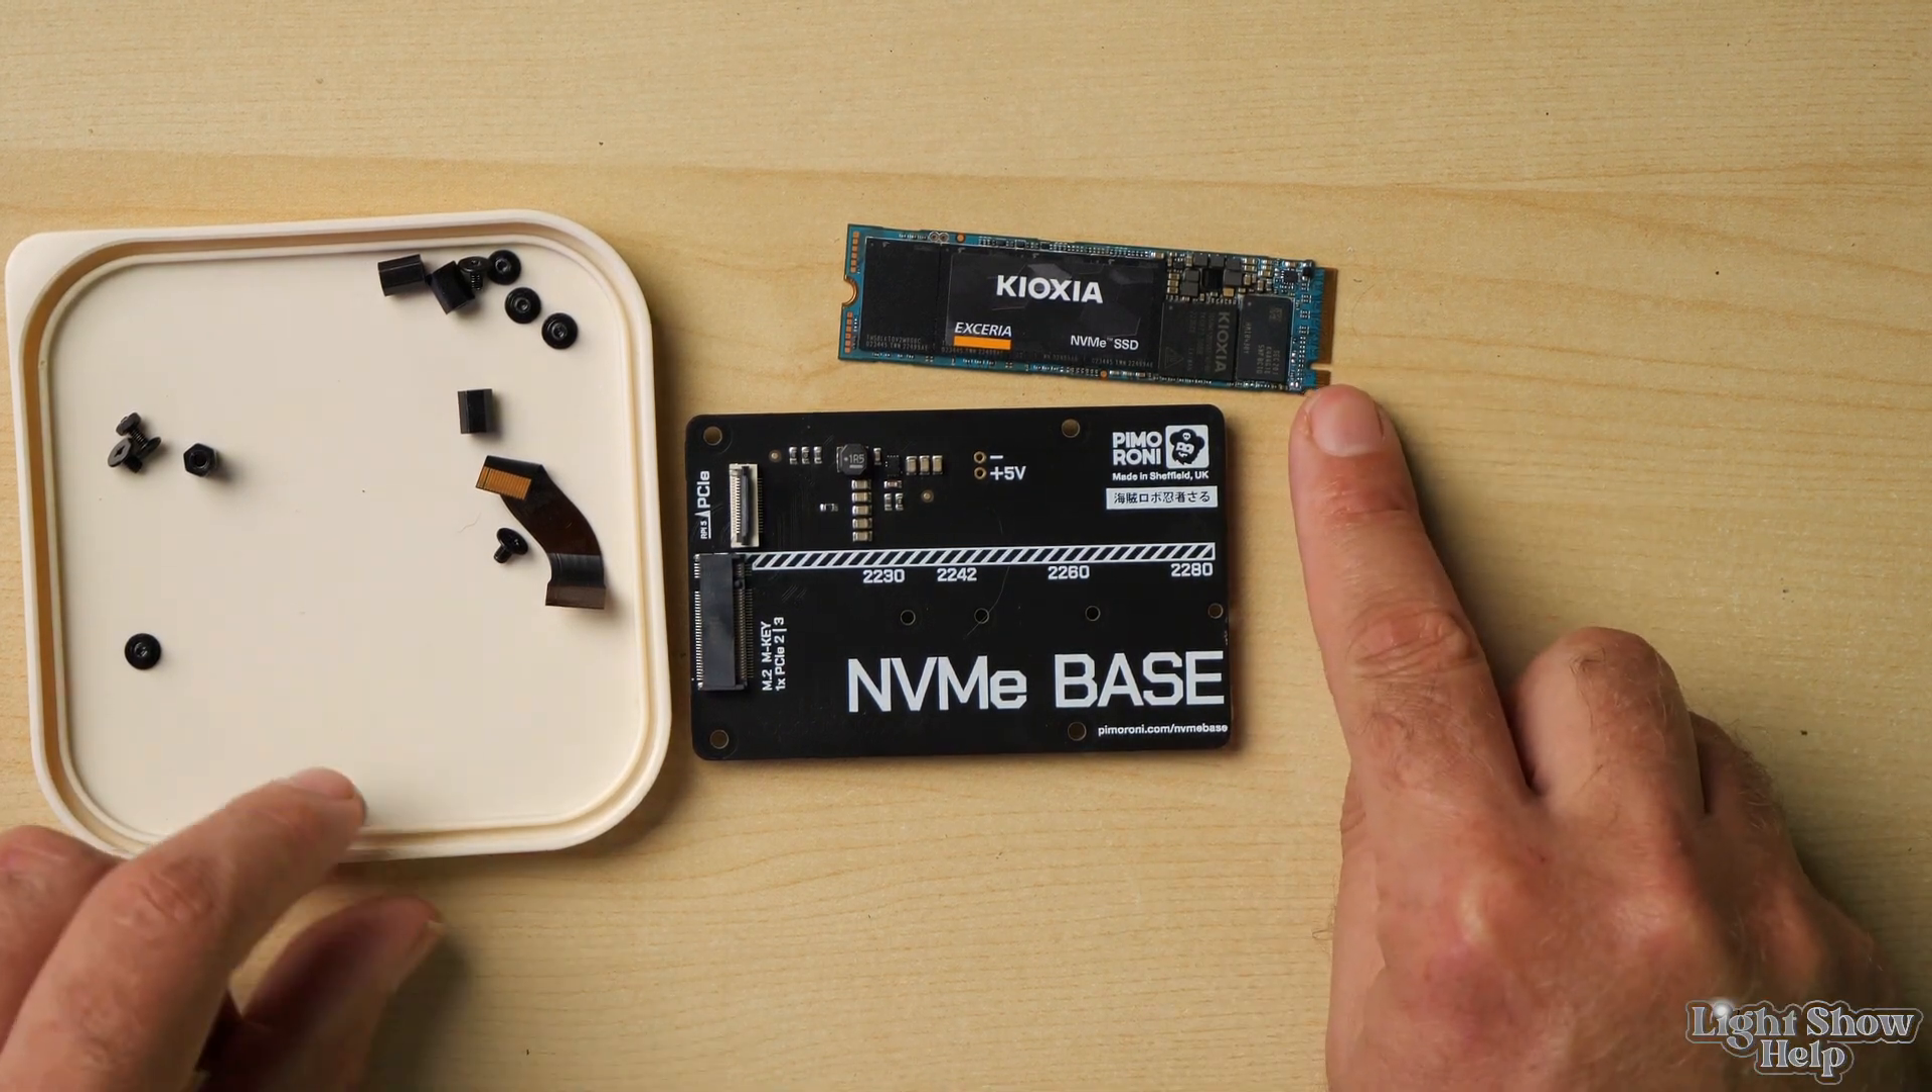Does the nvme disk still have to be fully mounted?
Yes.